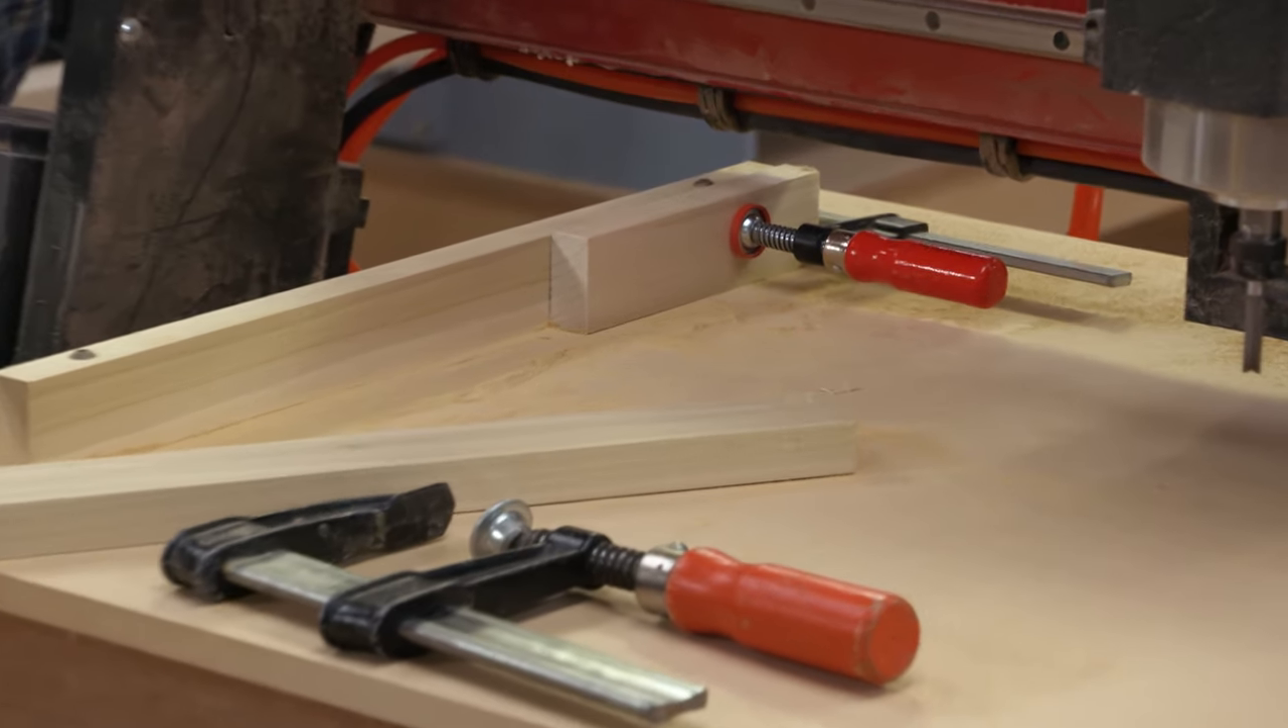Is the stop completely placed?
Yes.